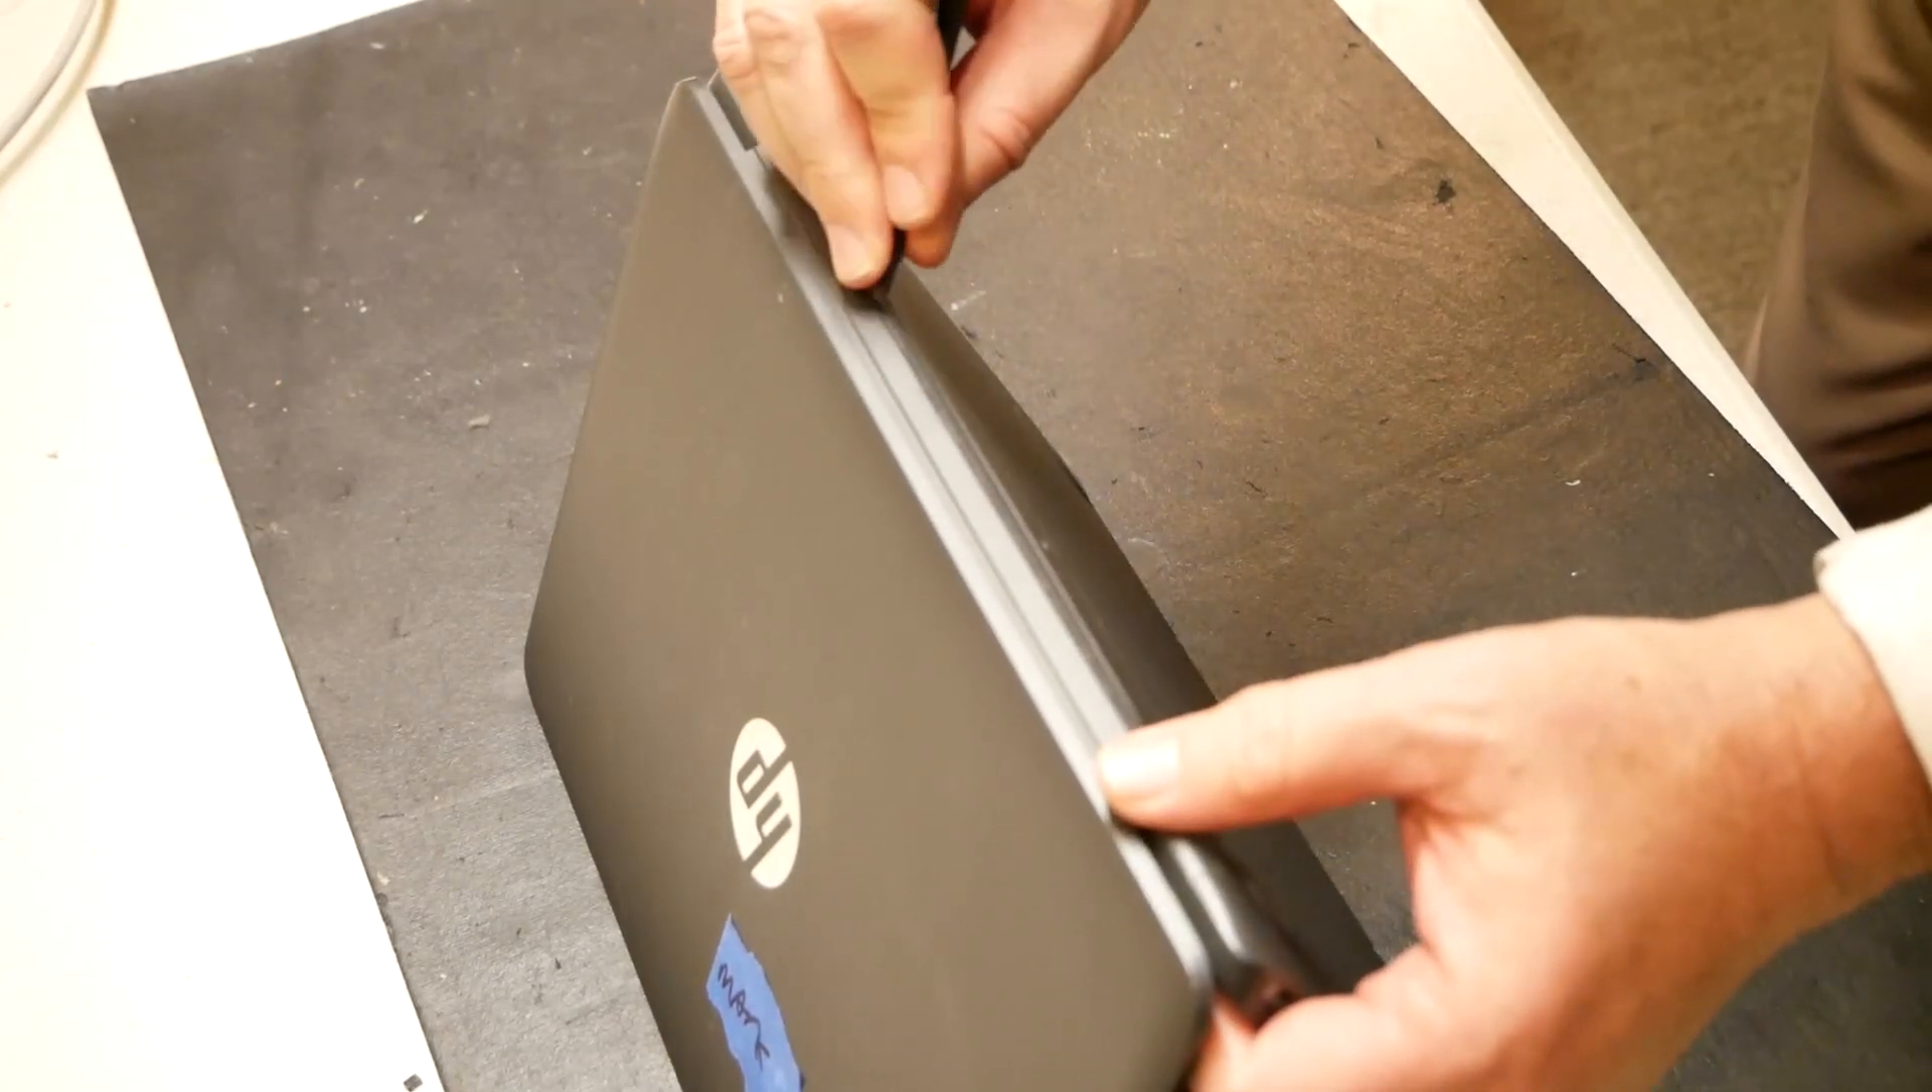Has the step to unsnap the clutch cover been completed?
No.